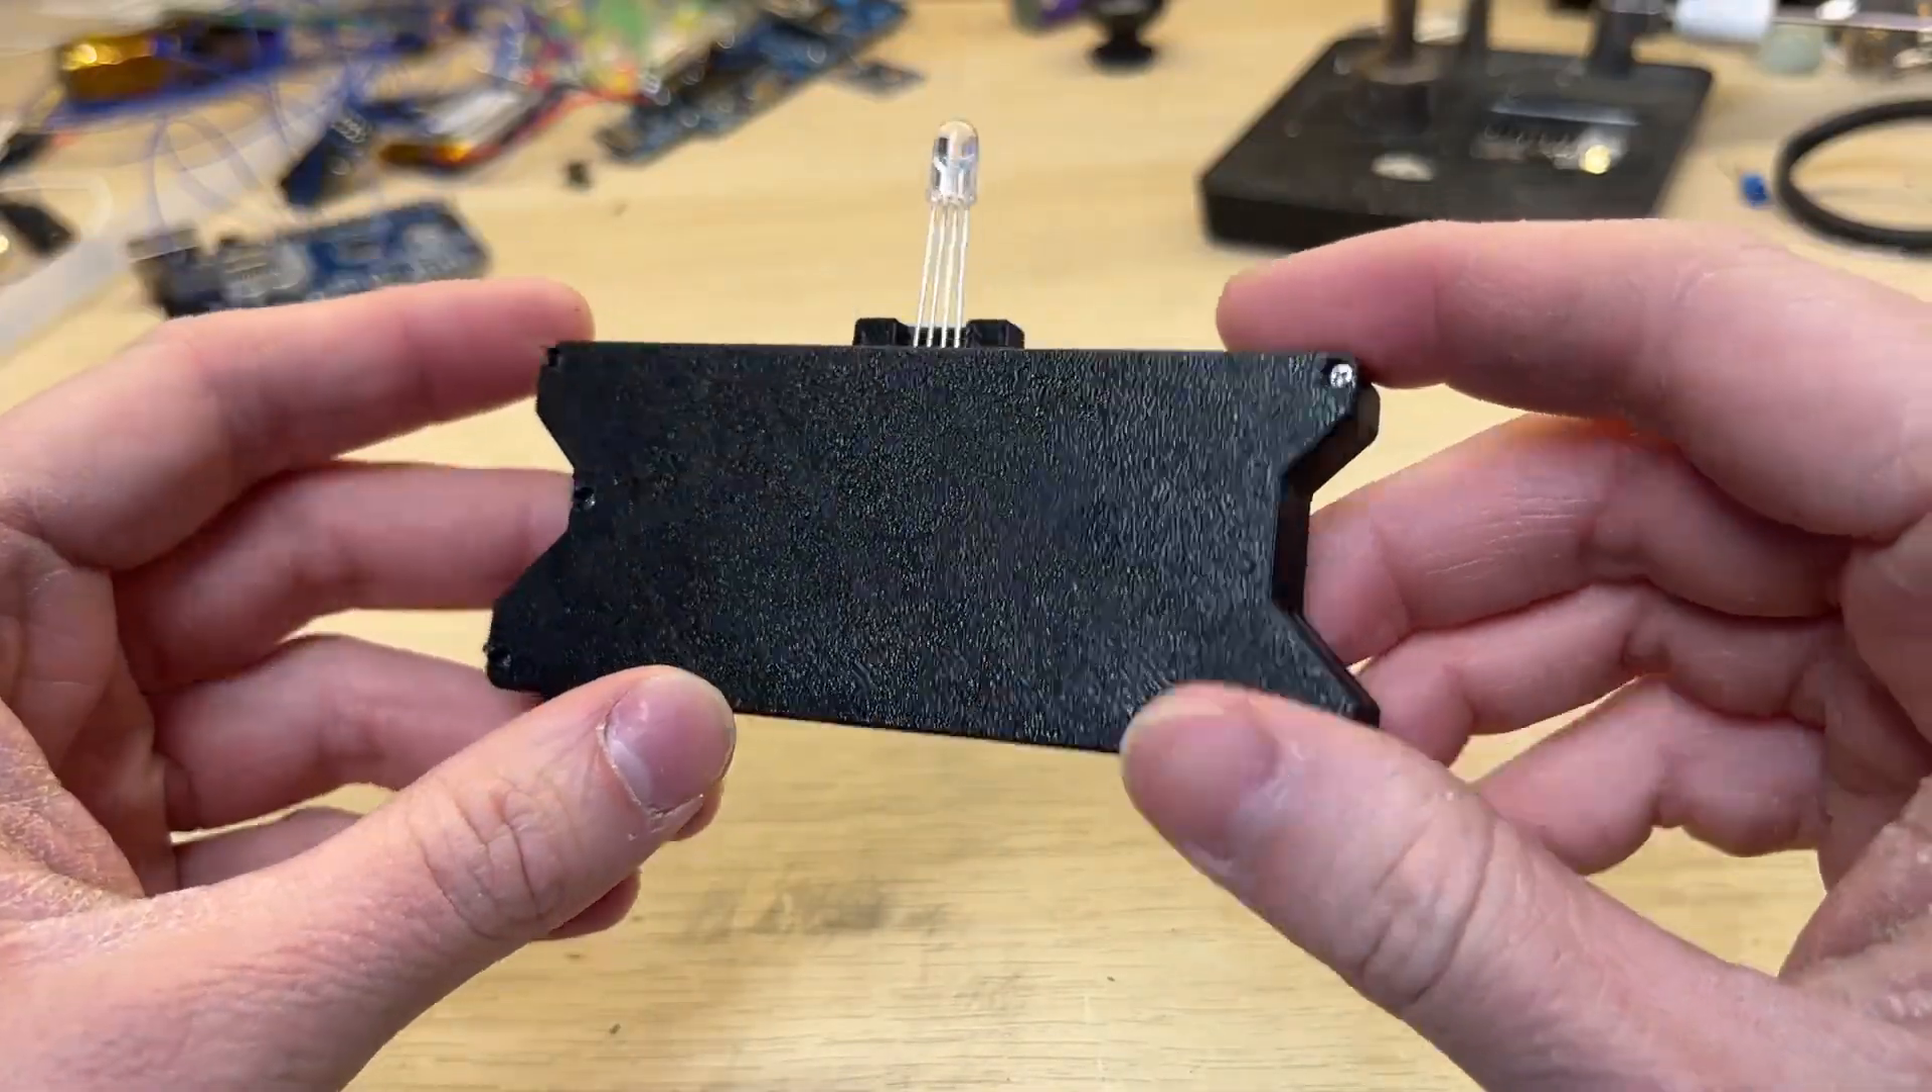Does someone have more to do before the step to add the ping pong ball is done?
Yes.